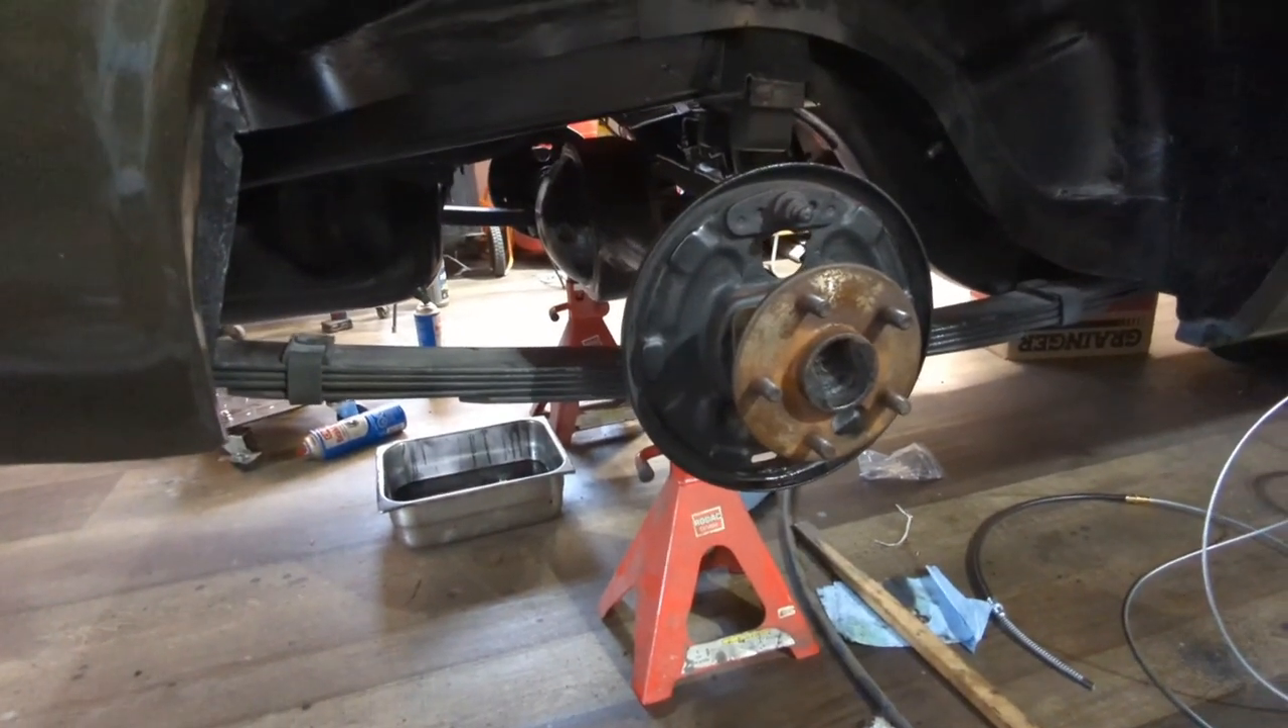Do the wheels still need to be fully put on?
Yes.